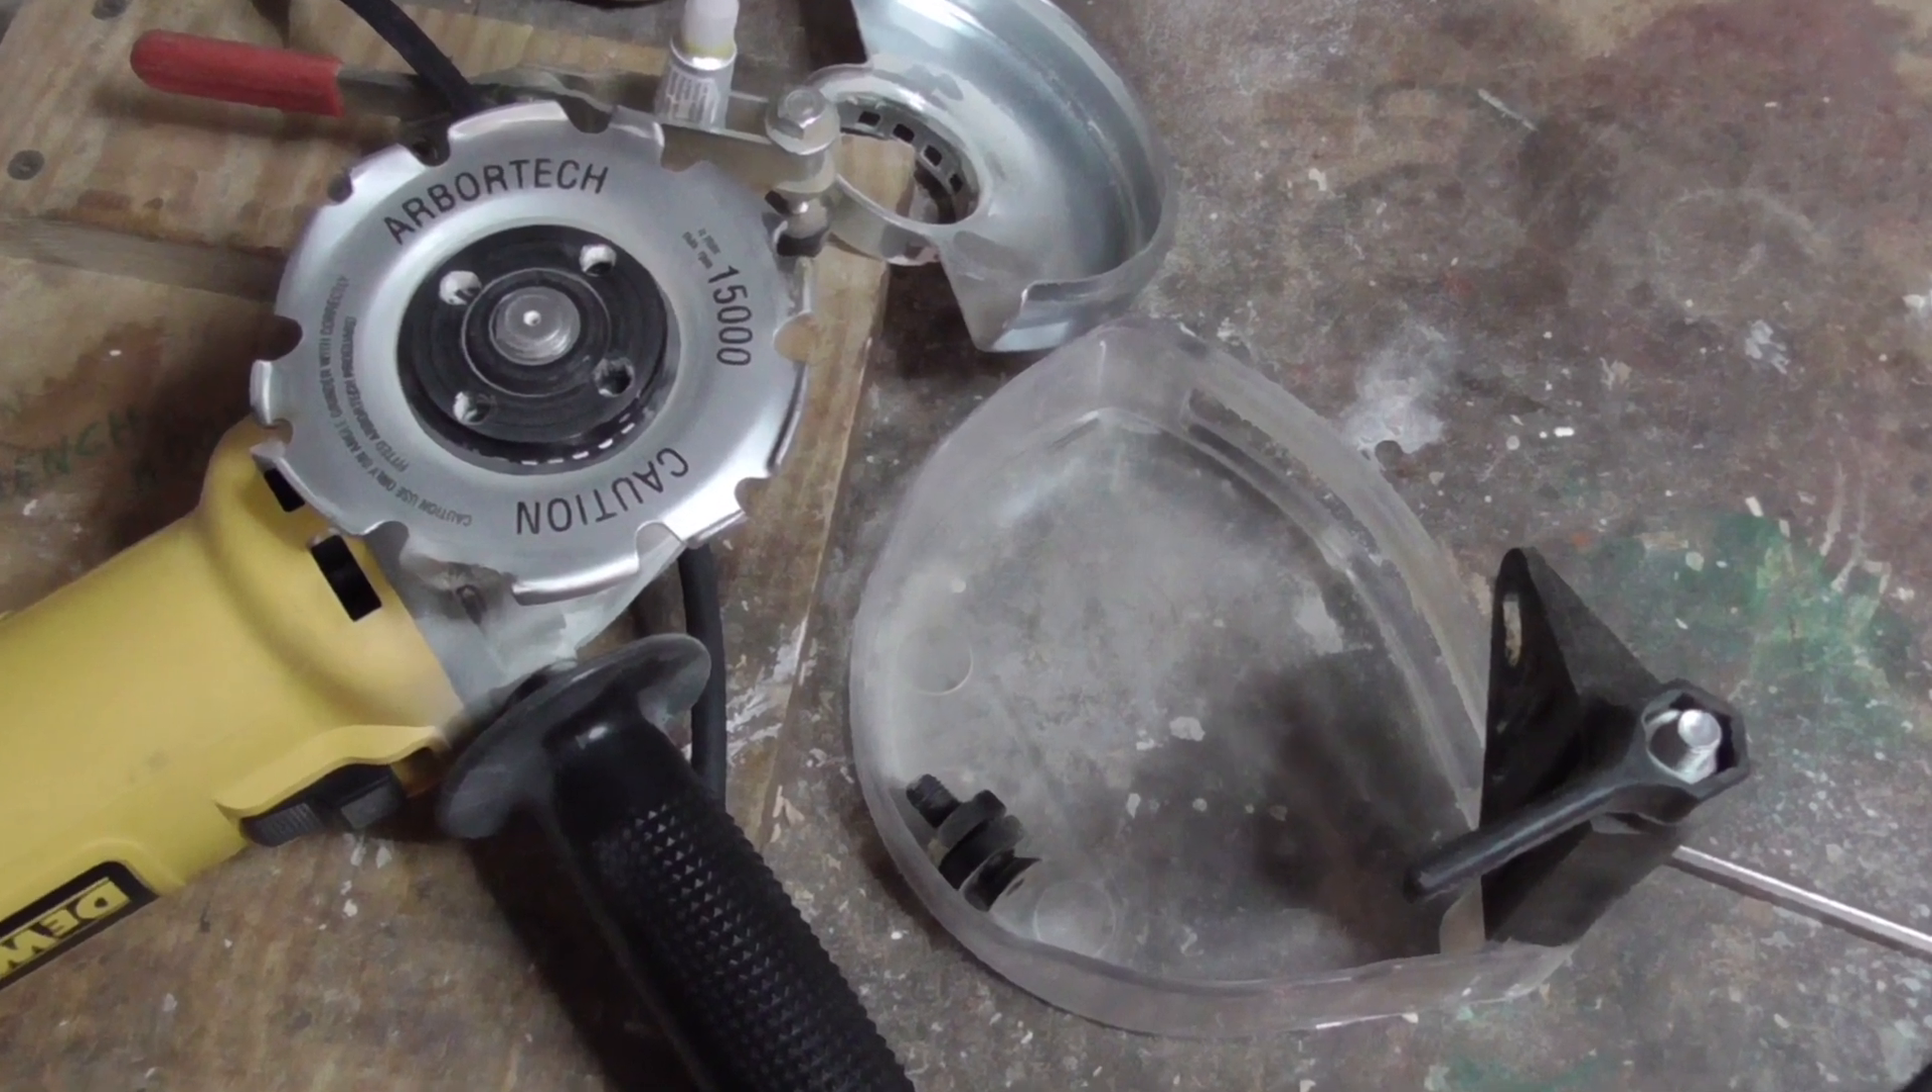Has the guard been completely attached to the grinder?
No.